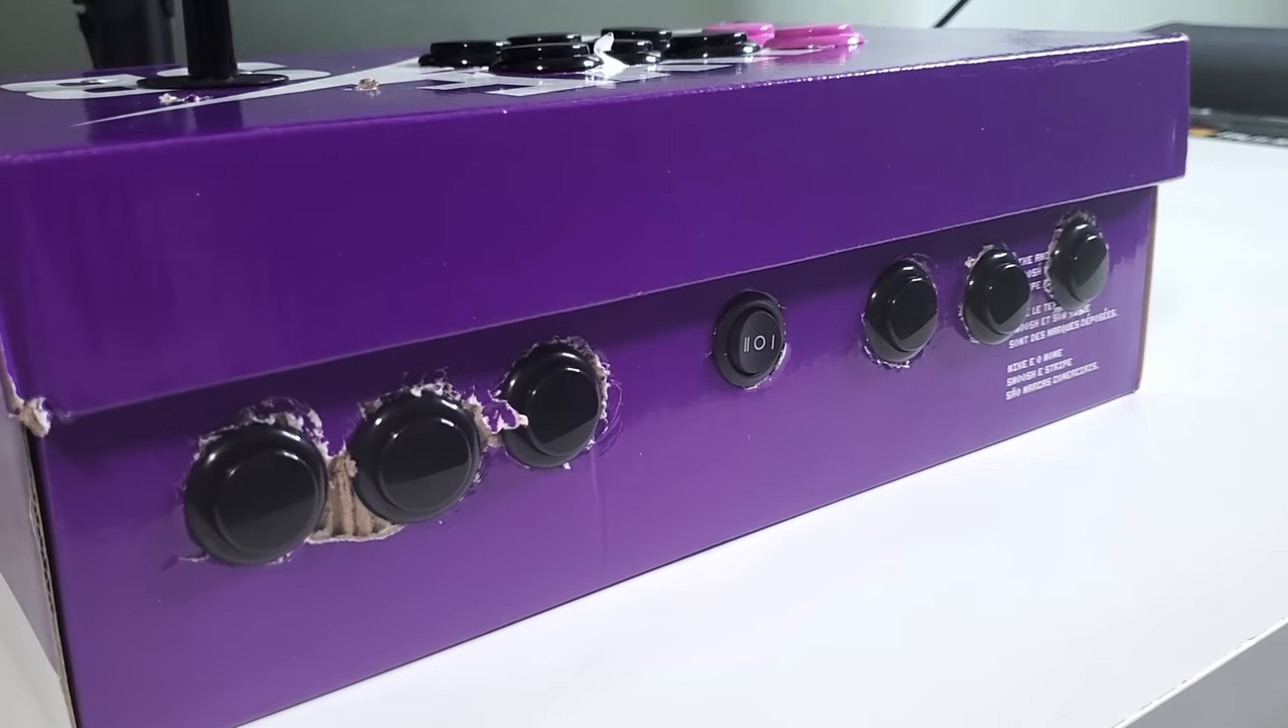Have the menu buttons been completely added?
Yes.